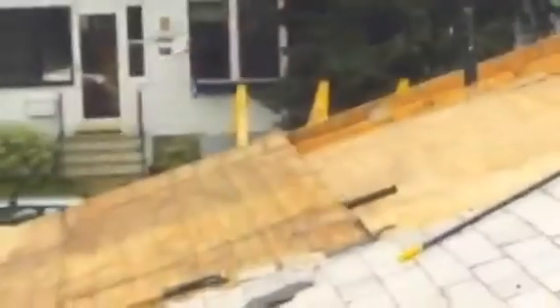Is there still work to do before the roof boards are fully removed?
Yes.